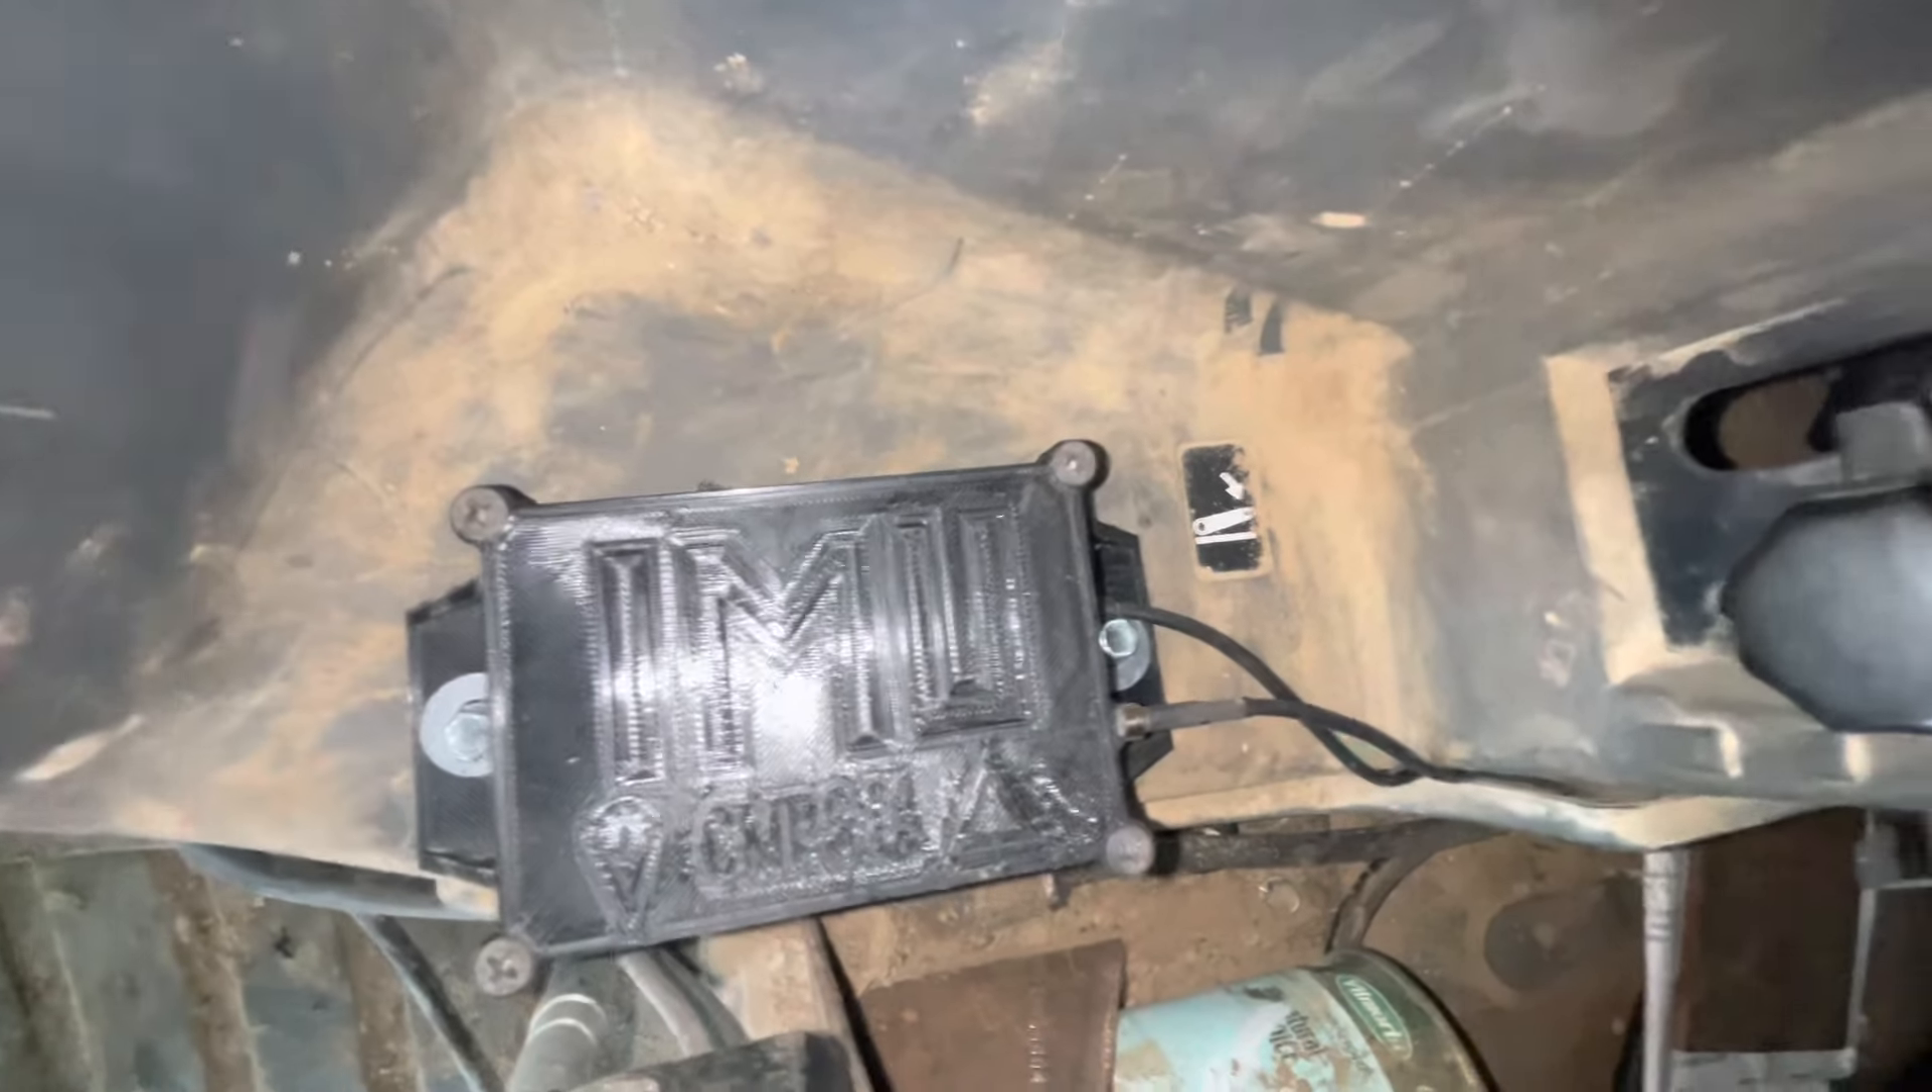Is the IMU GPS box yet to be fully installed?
No.